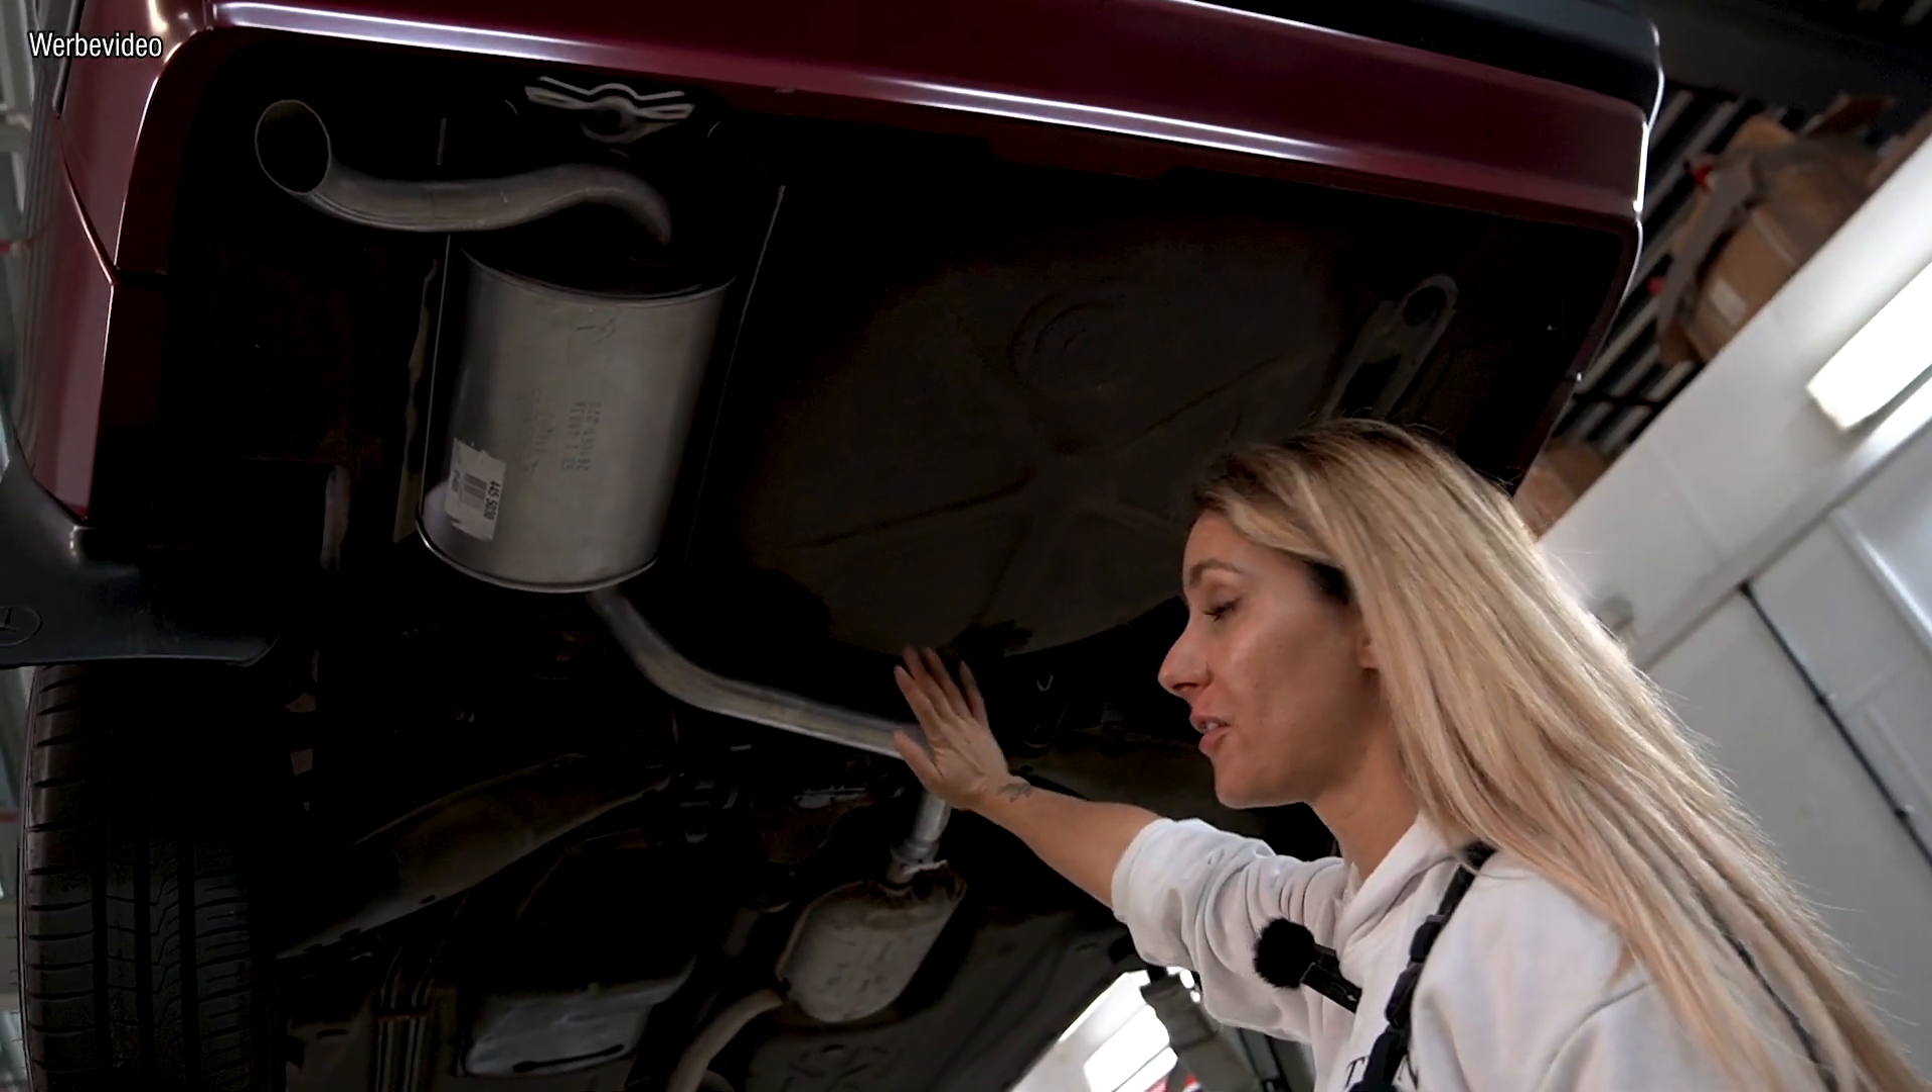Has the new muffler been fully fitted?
Yes.